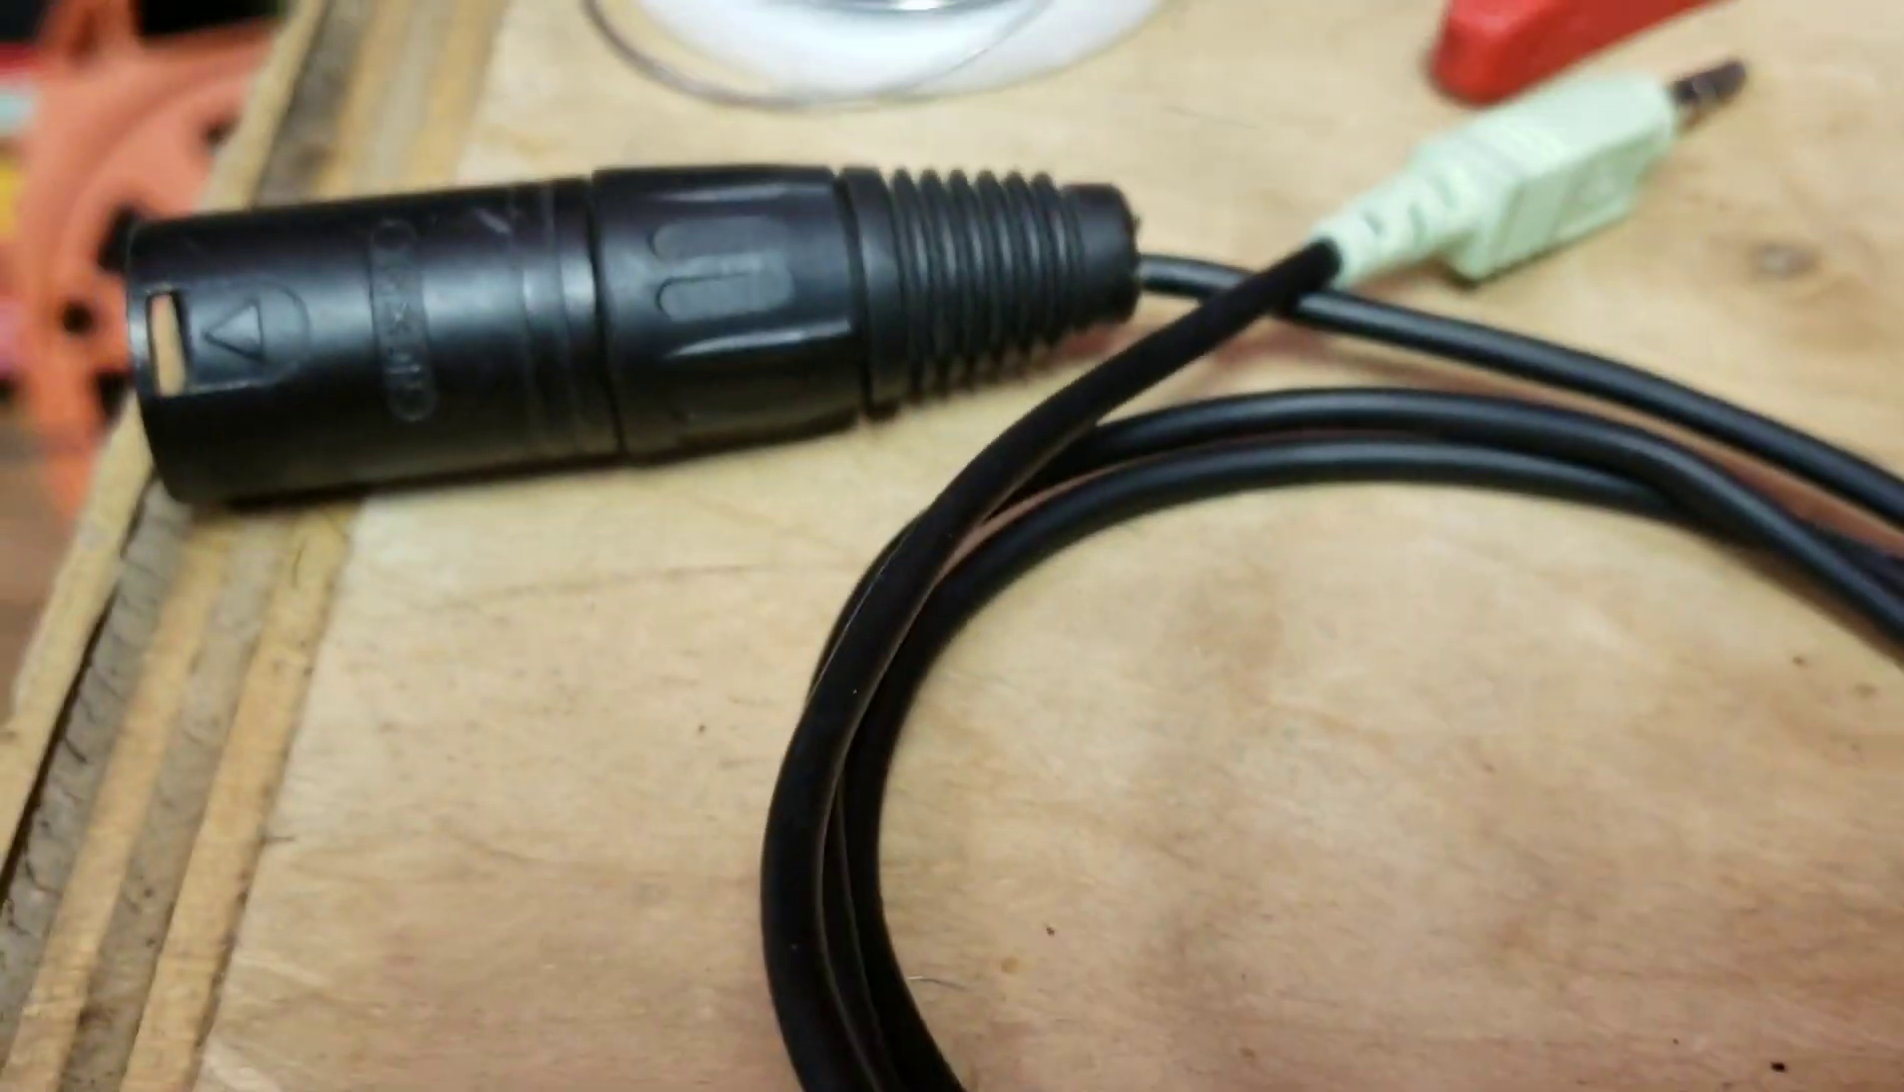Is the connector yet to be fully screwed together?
No.